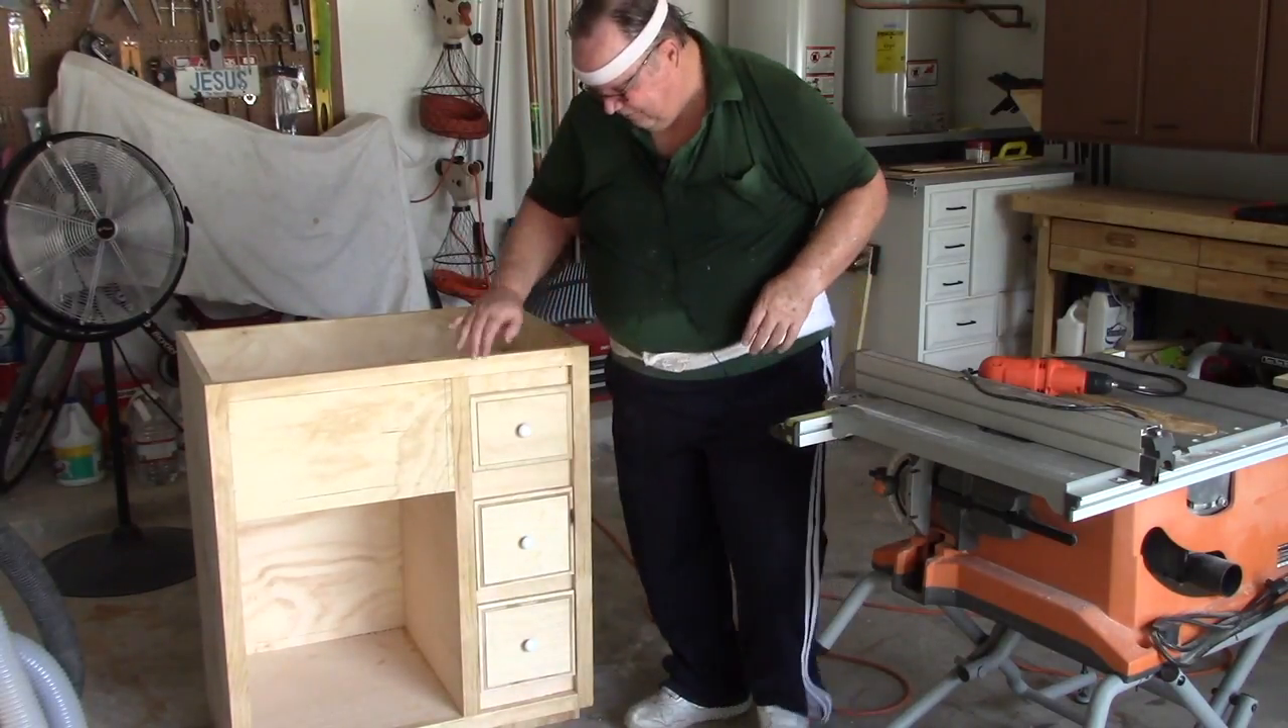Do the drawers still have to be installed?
No.